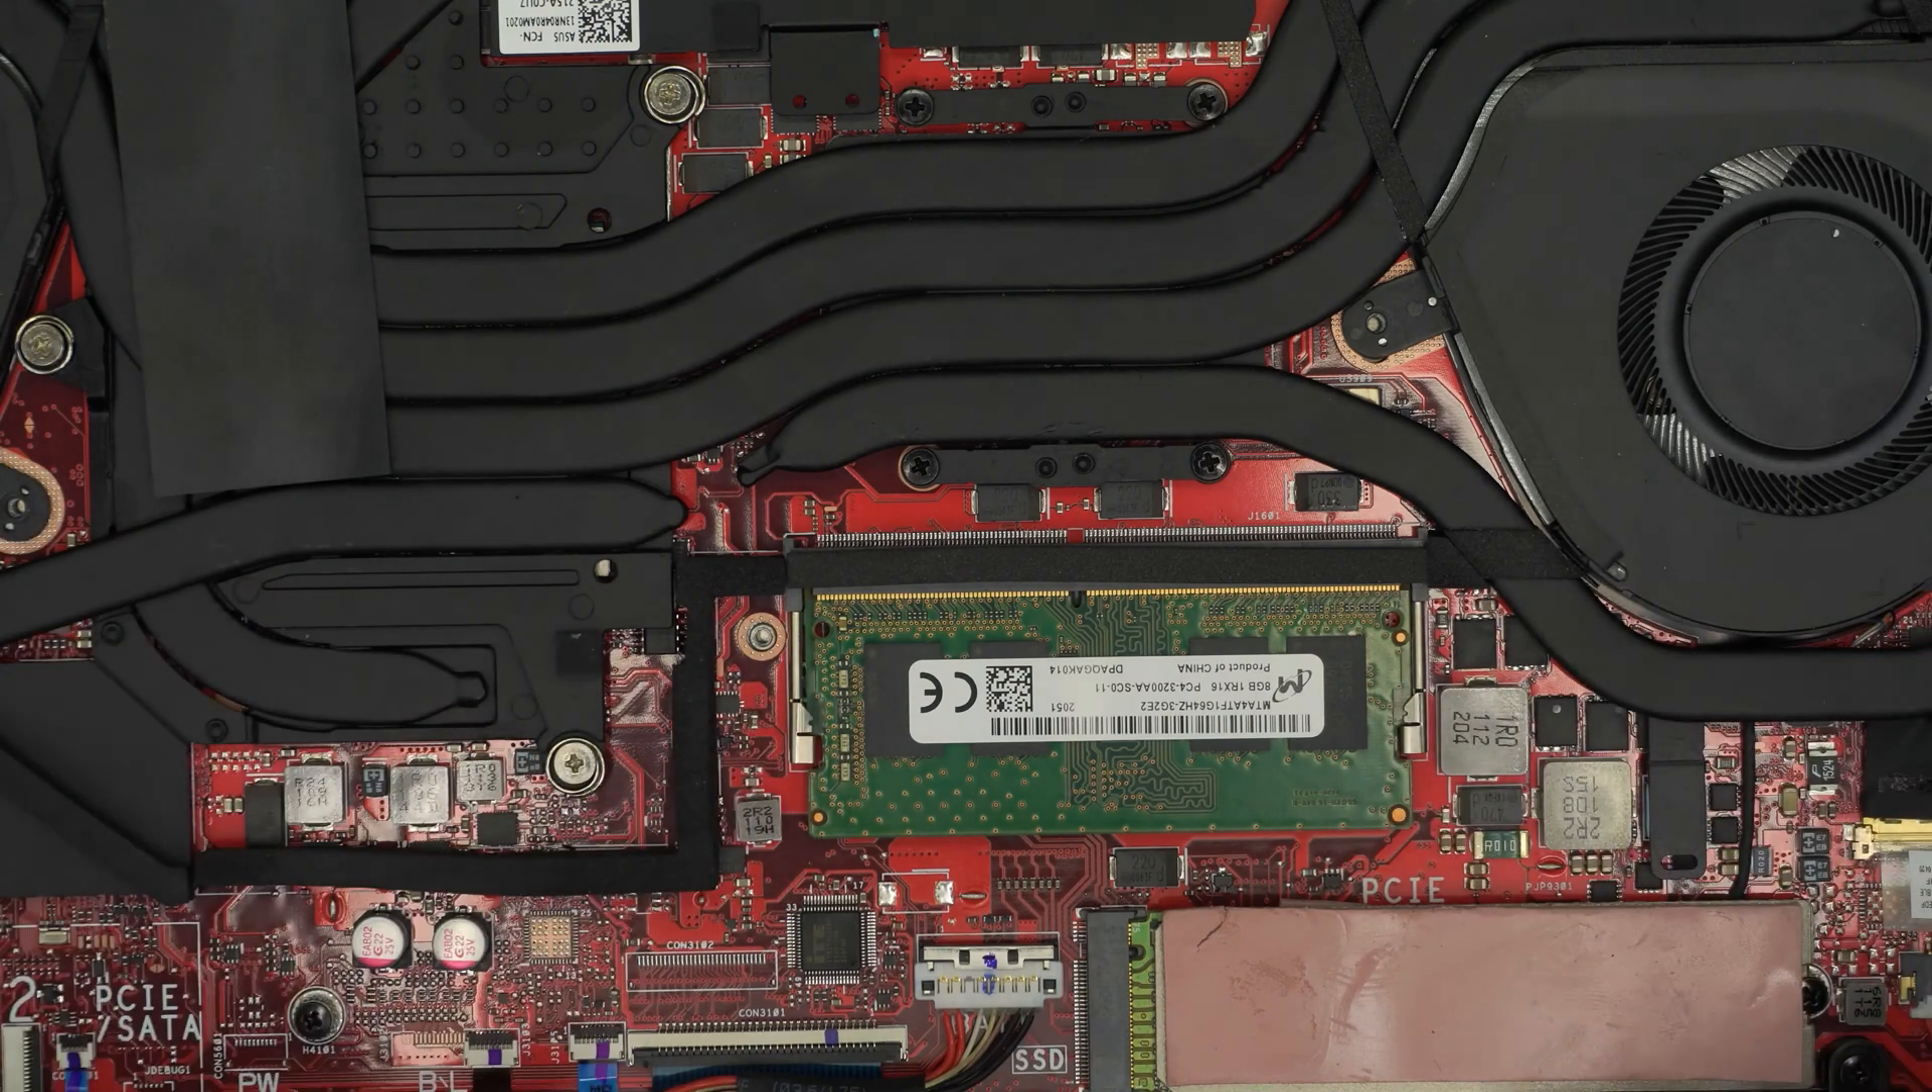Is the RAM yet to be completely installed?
No.